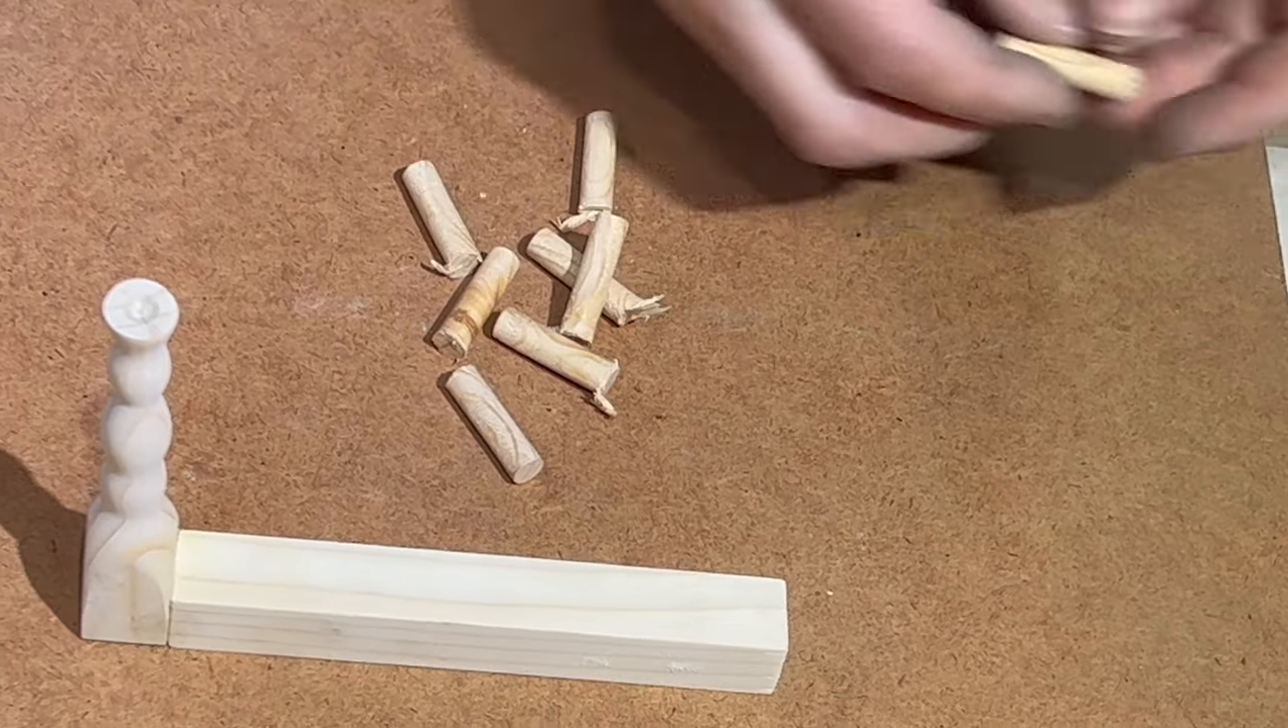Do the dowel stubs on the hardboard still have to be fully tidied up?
Yes.